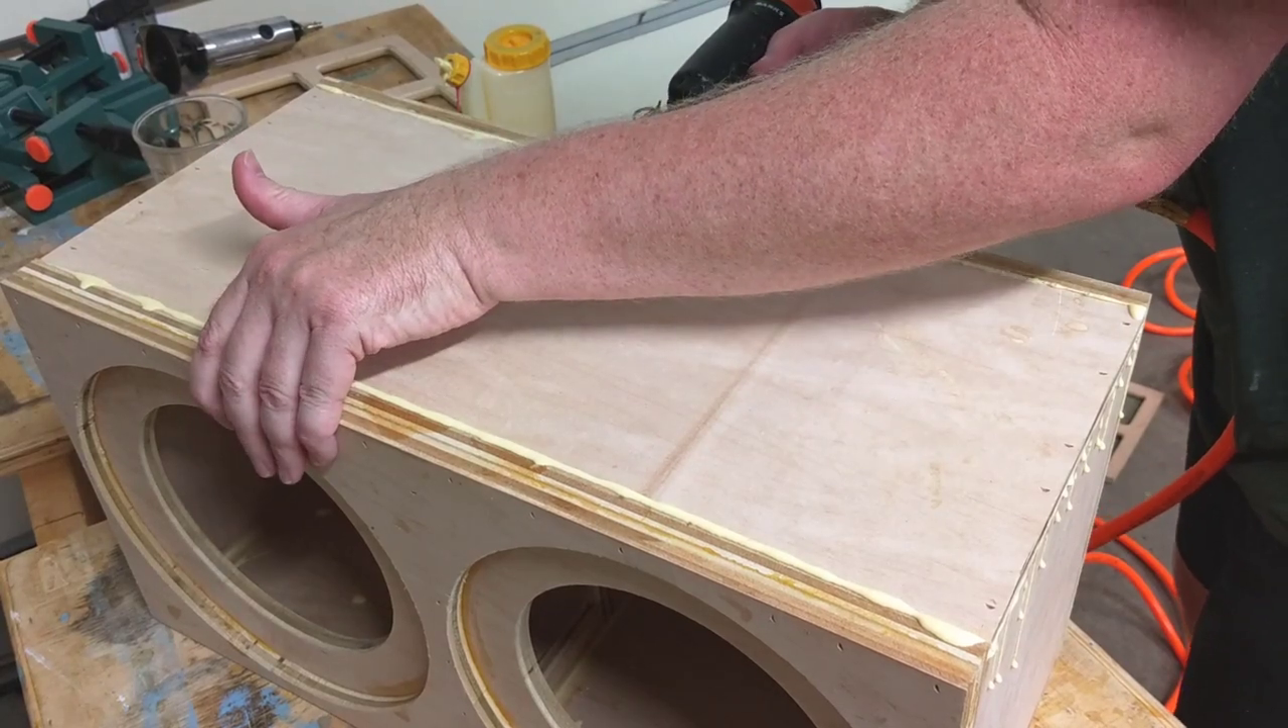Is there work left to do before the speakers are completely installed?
Yes.